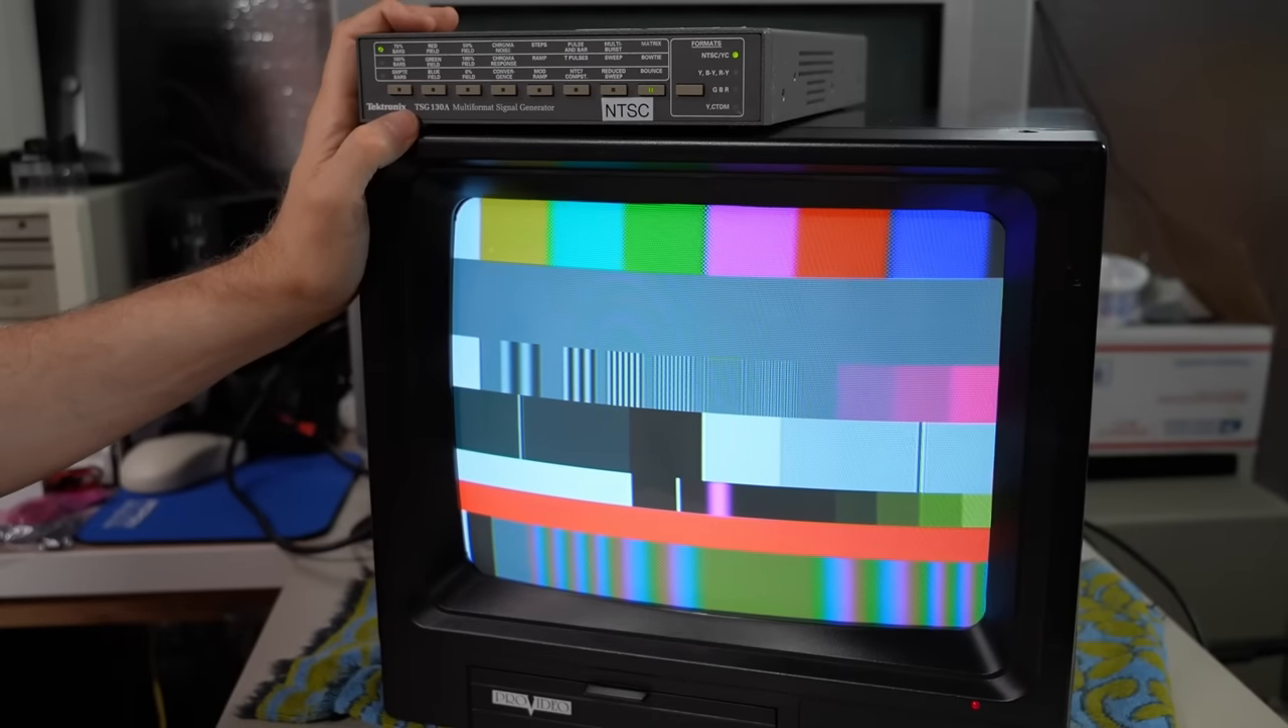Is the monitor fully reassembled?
Yes.